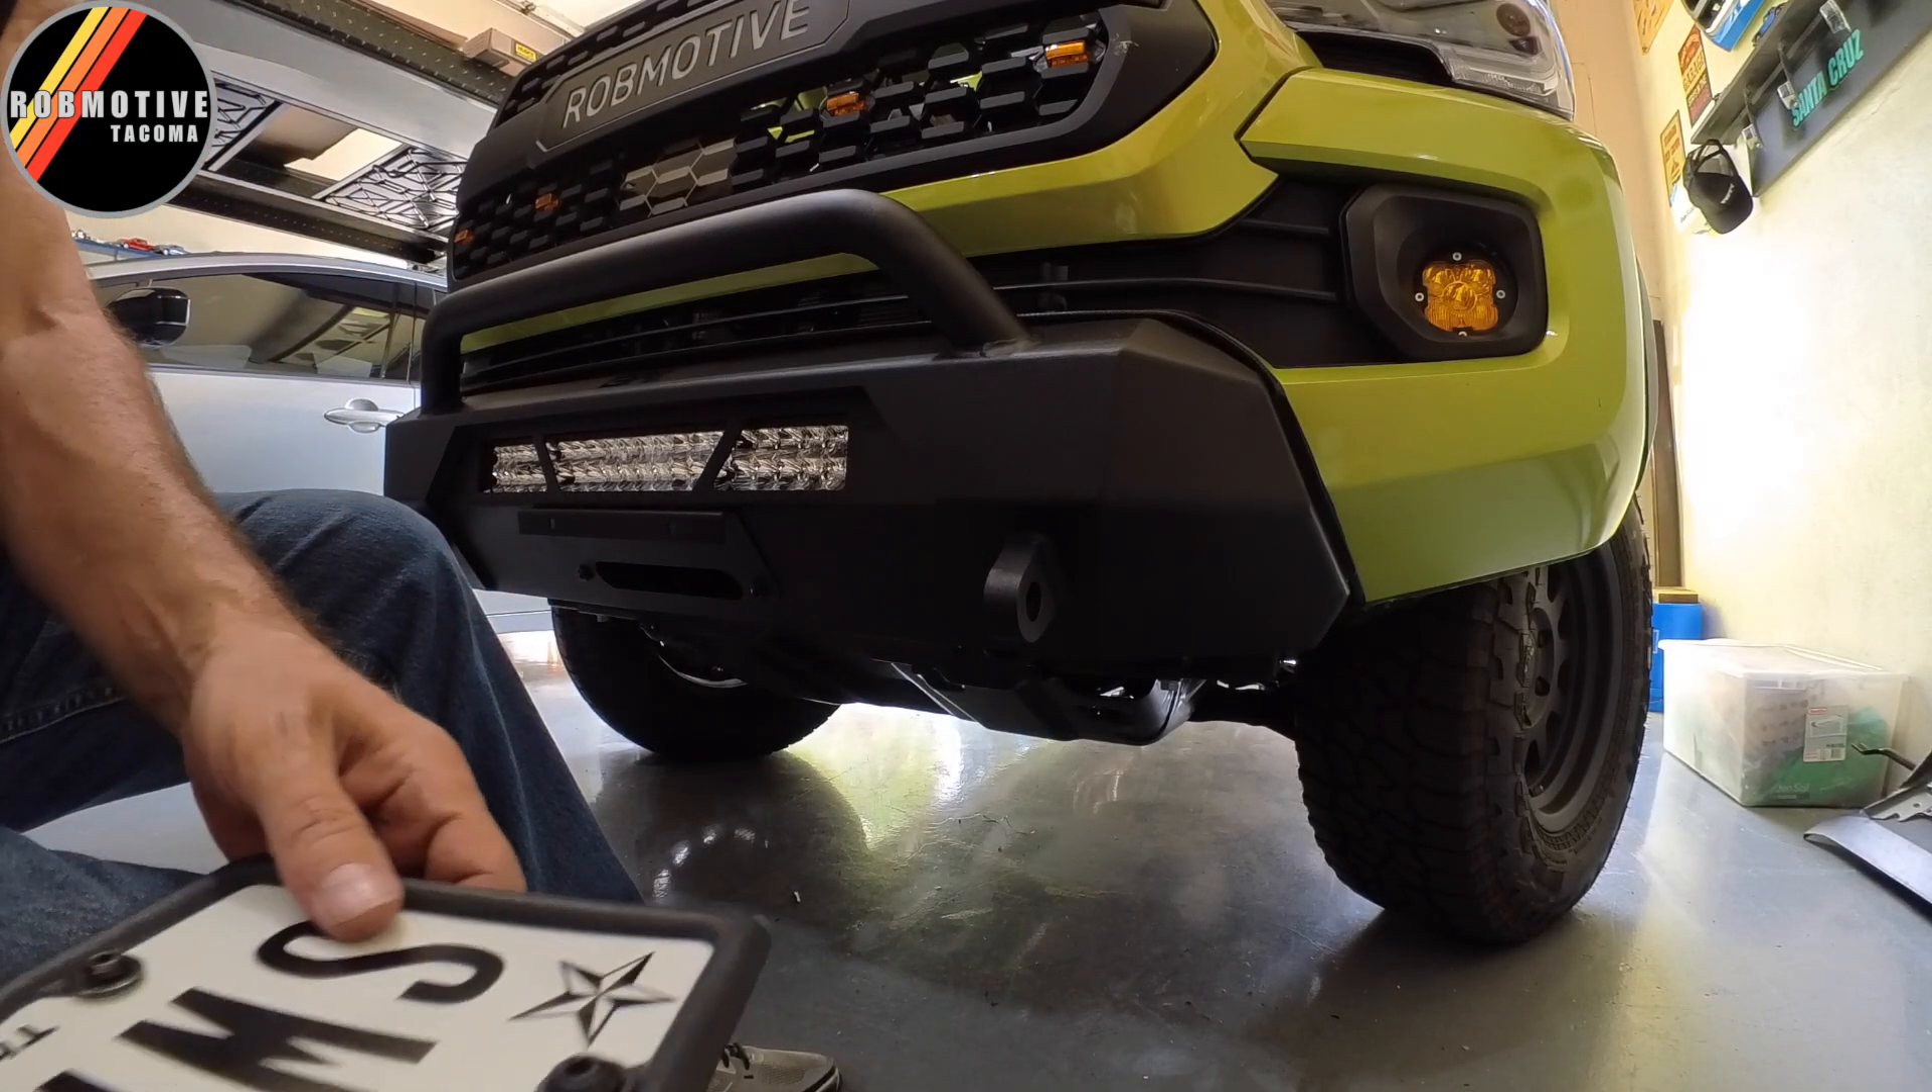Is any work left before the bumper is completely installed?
No.